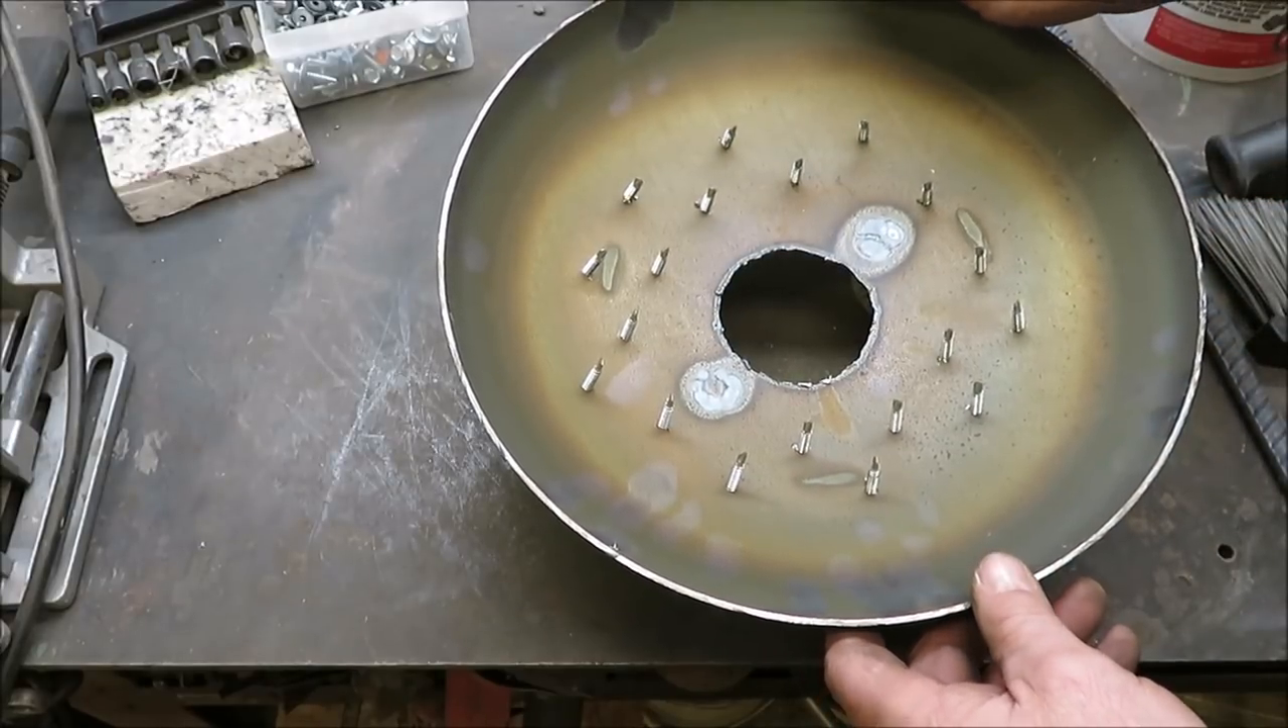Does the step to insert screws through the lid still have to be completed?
No.